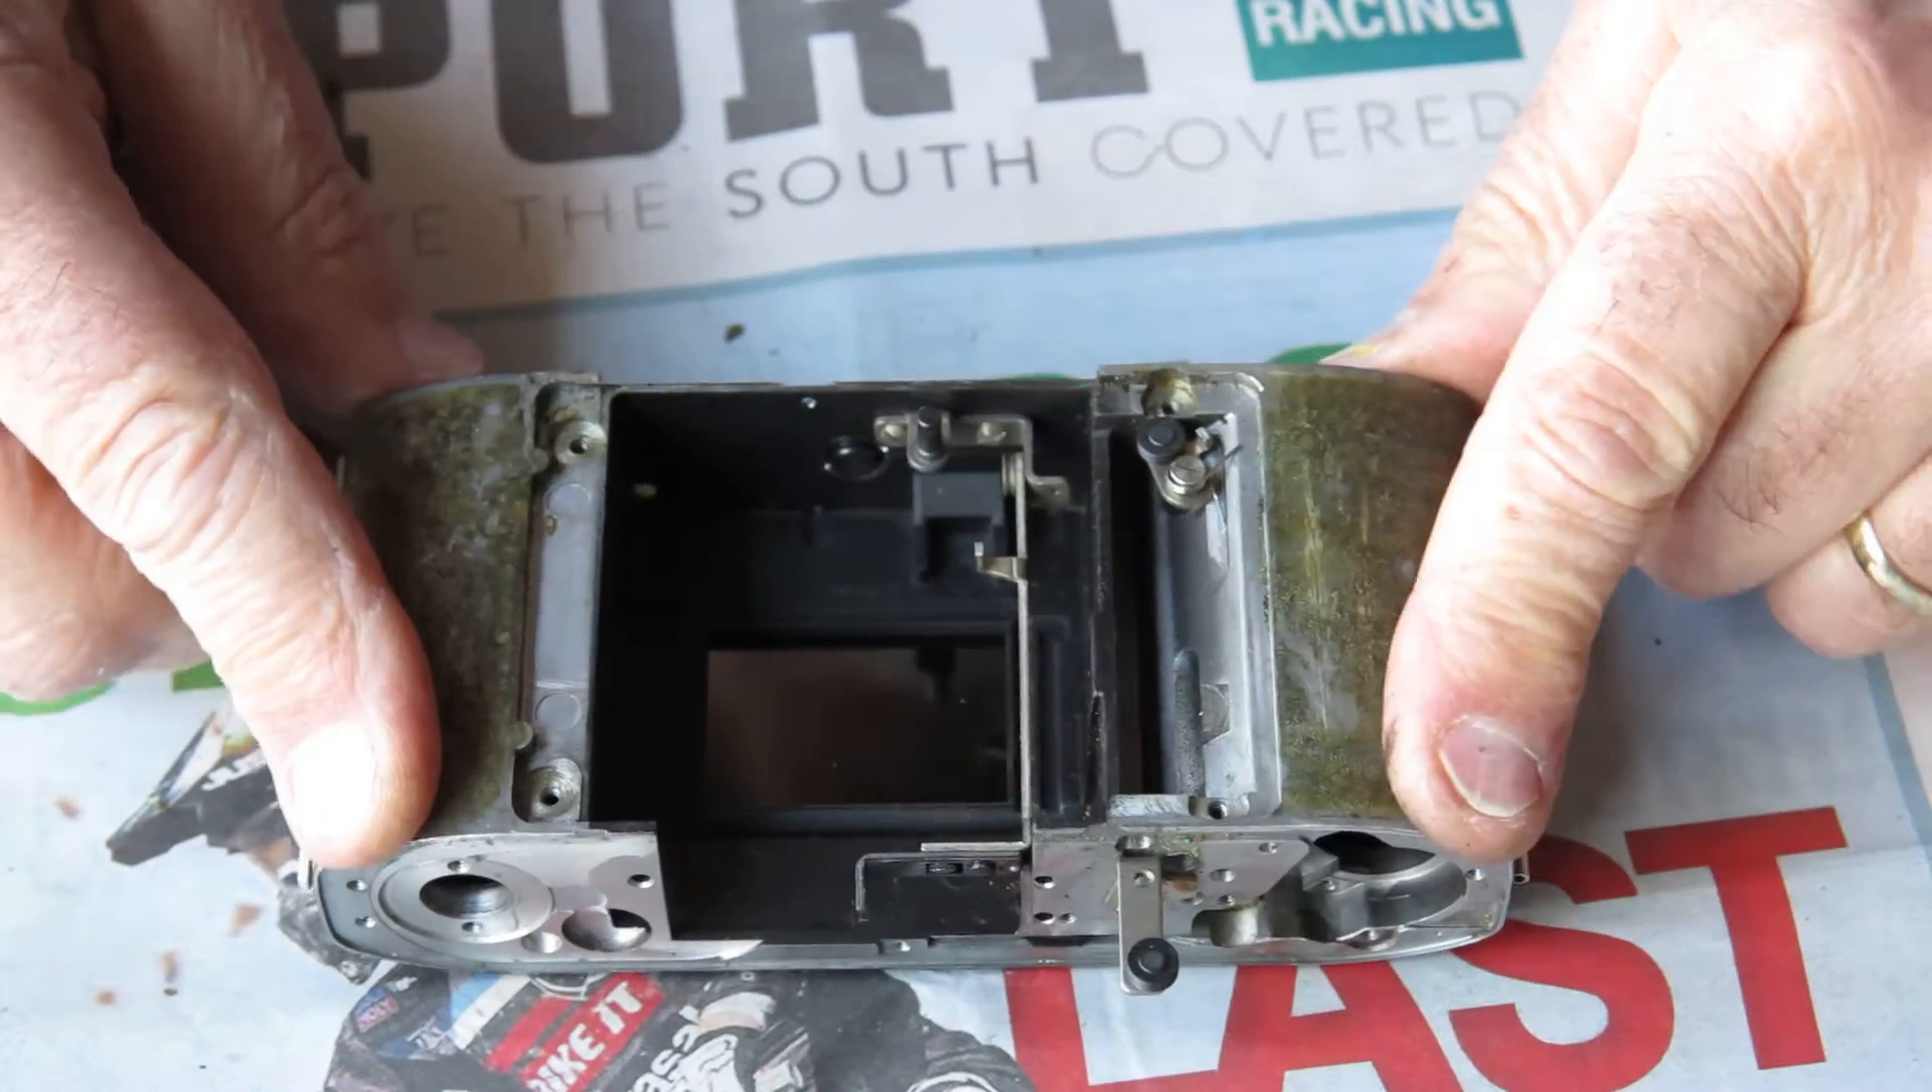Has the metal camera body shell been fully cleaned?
No.